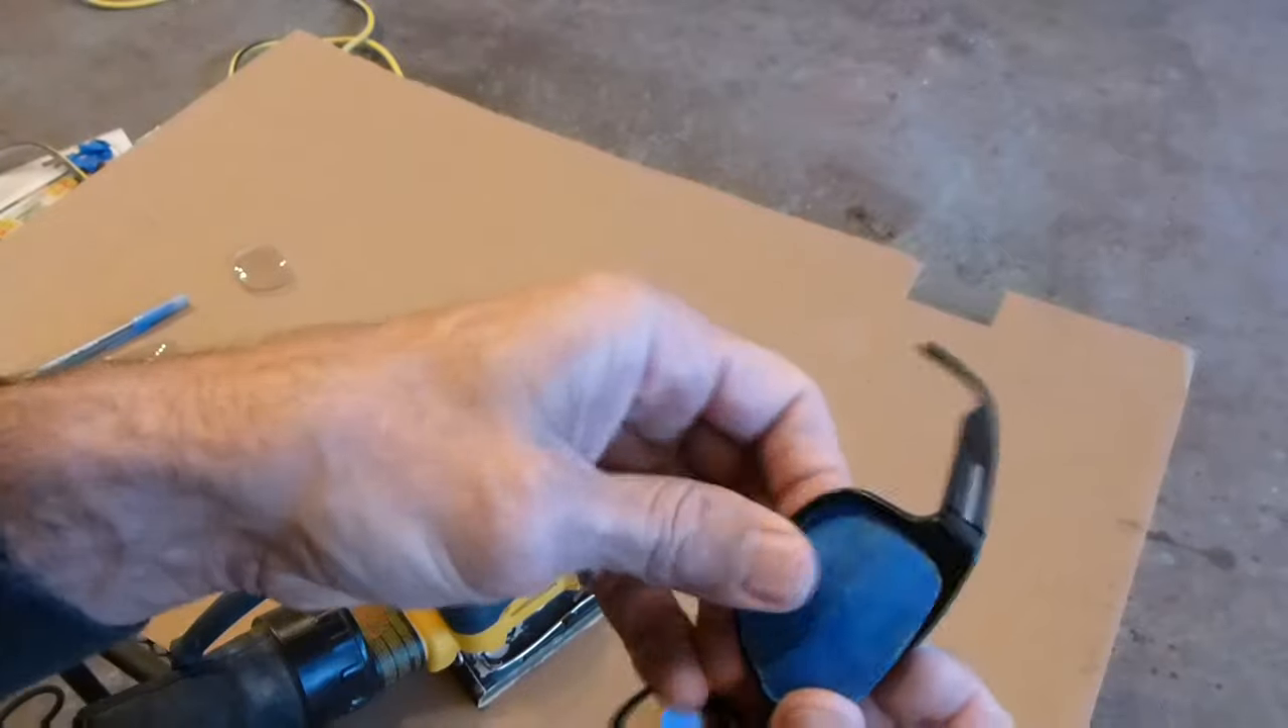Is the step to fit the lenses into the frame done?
No.